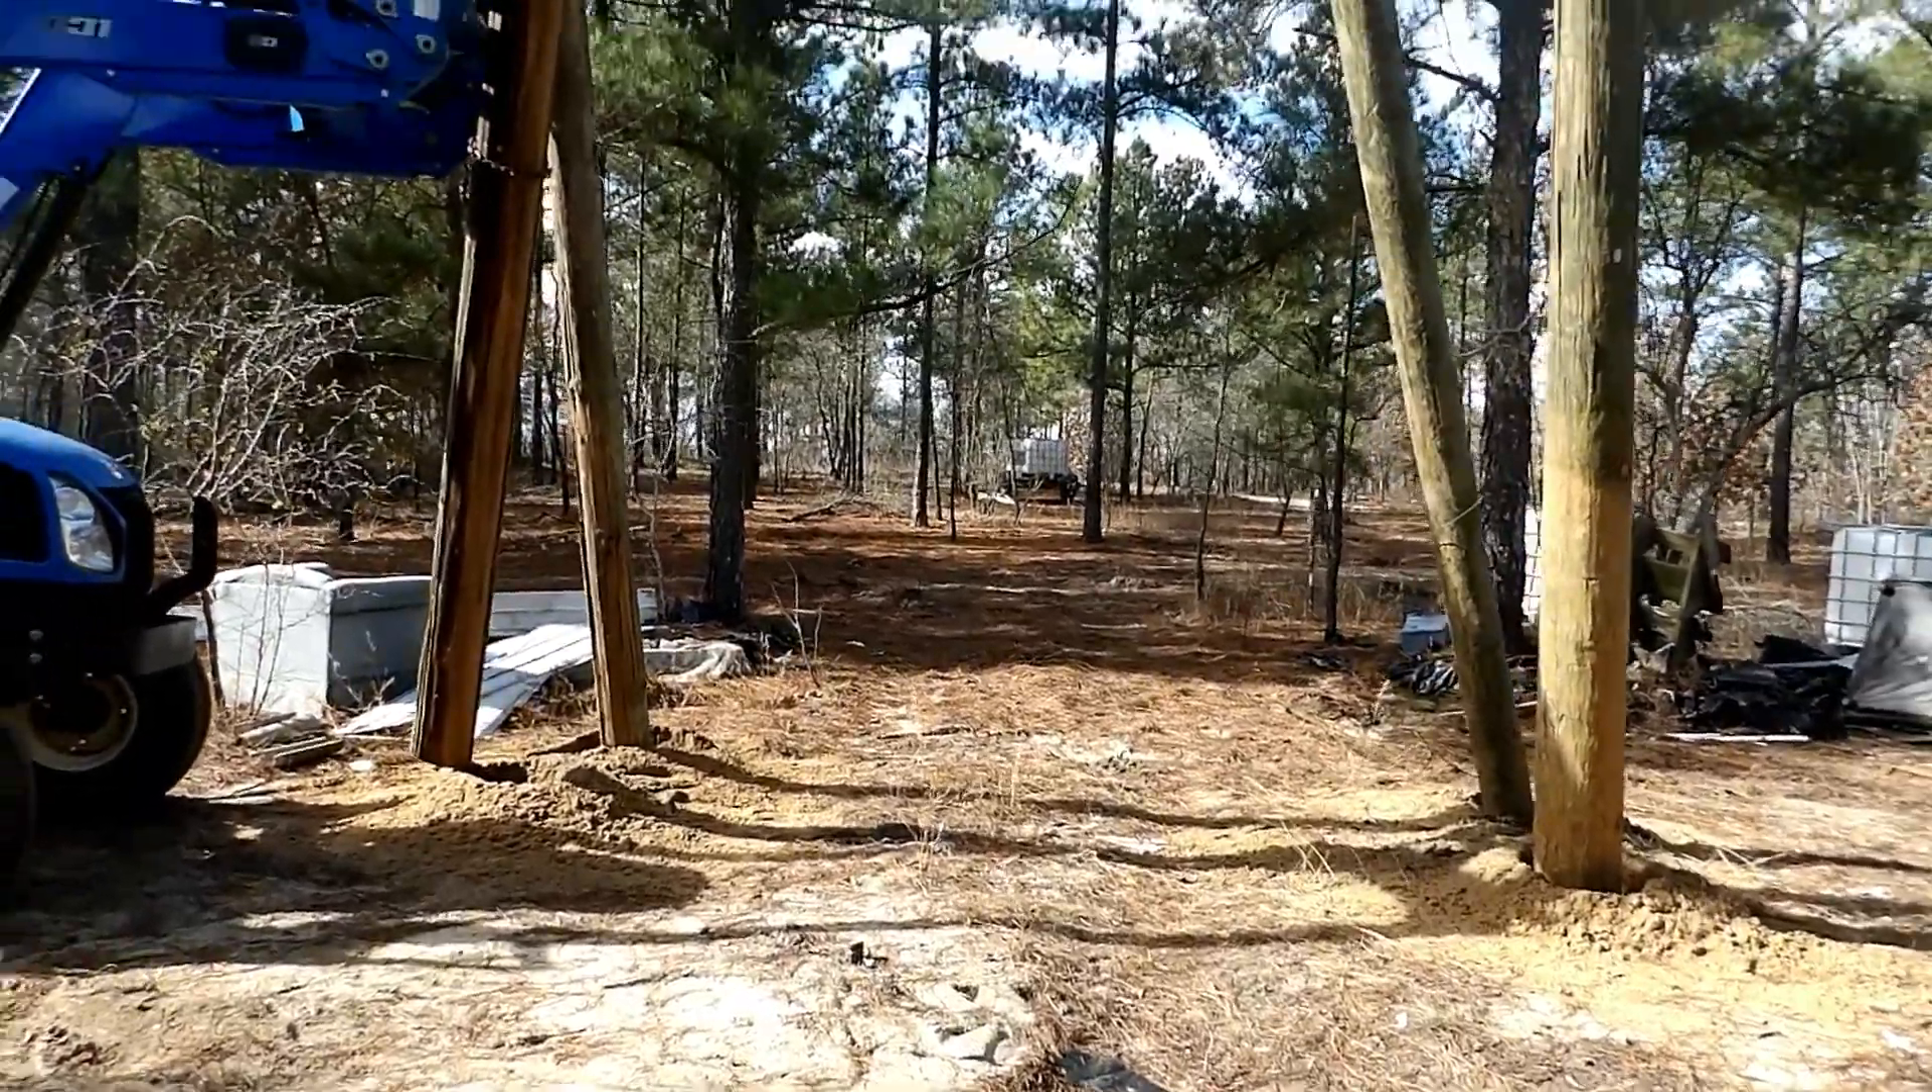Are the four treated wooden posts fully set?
No.